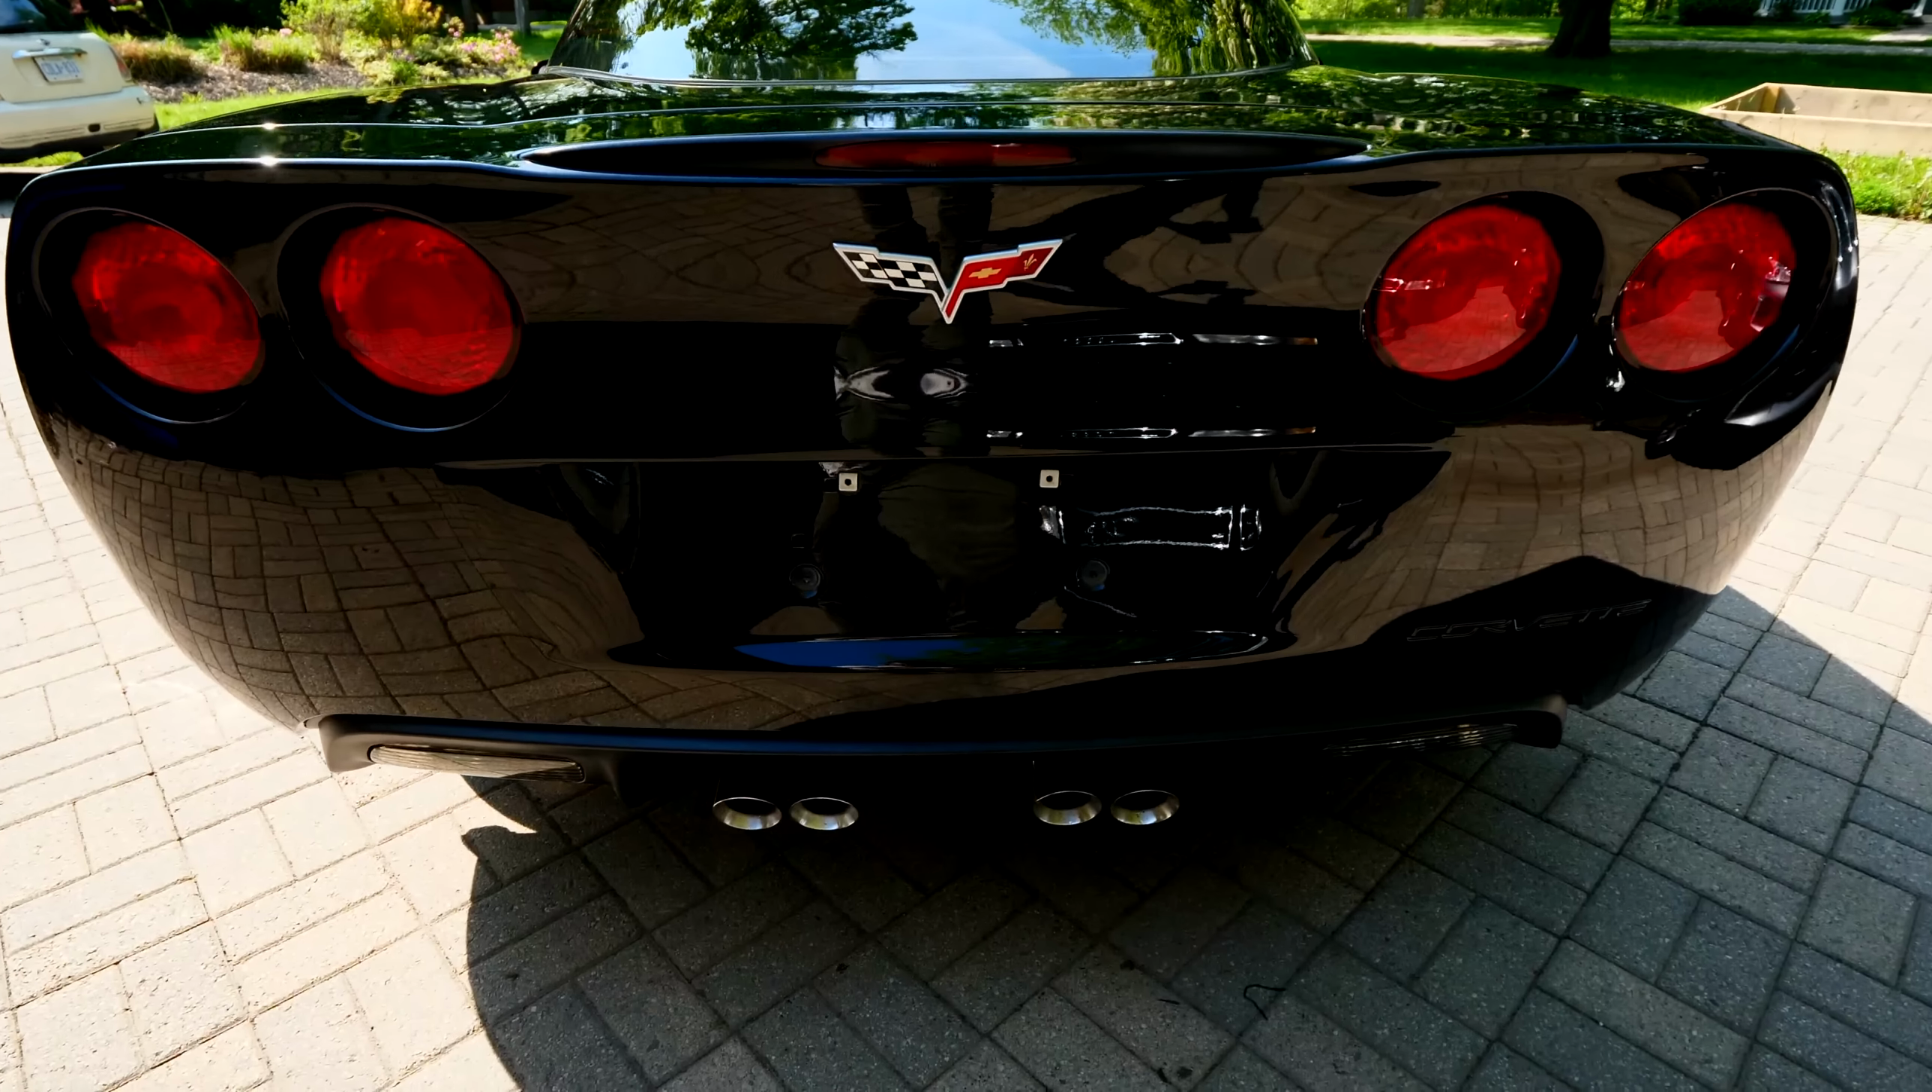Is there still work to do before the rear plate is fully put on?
Yes.